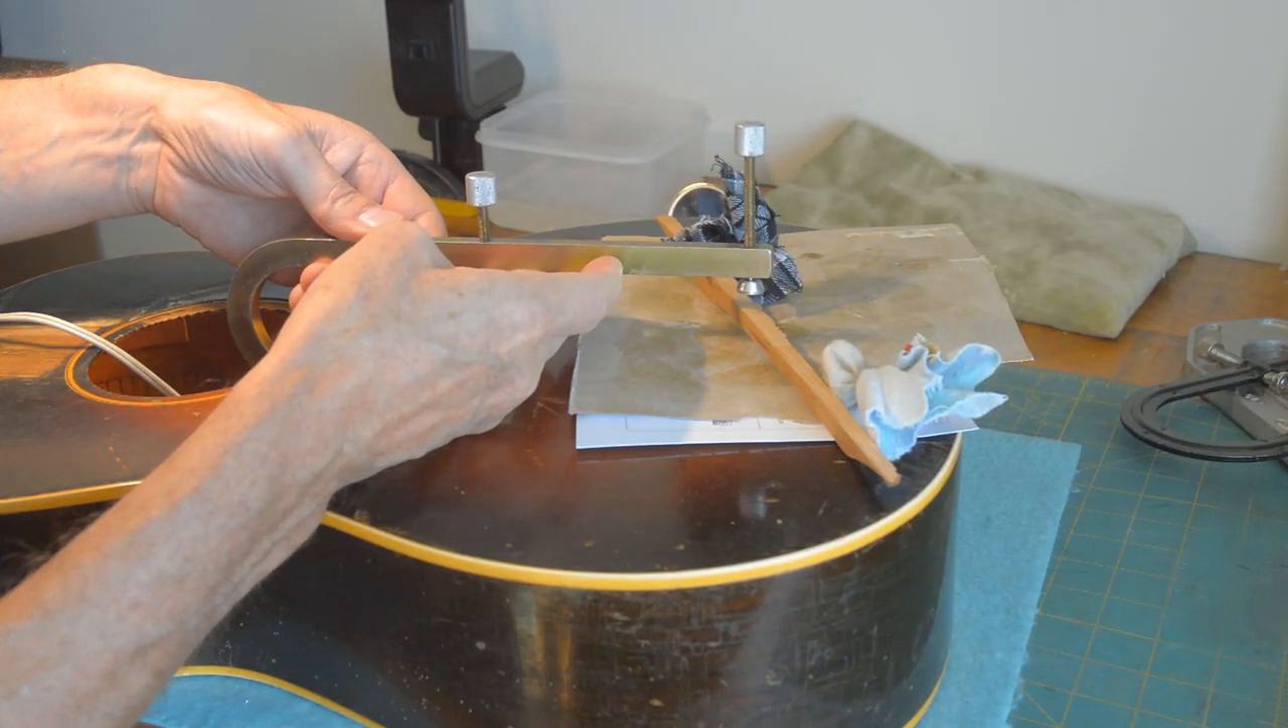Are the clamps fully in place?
No.